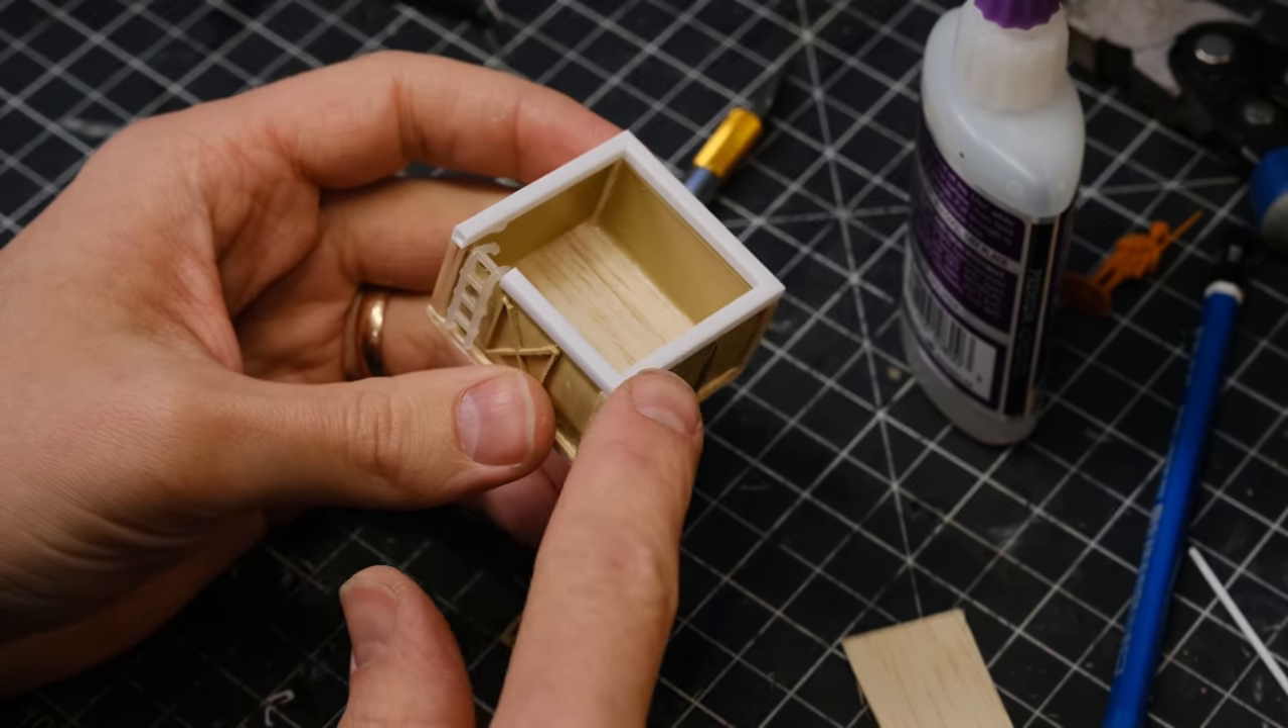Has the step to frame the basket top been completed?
Yes.